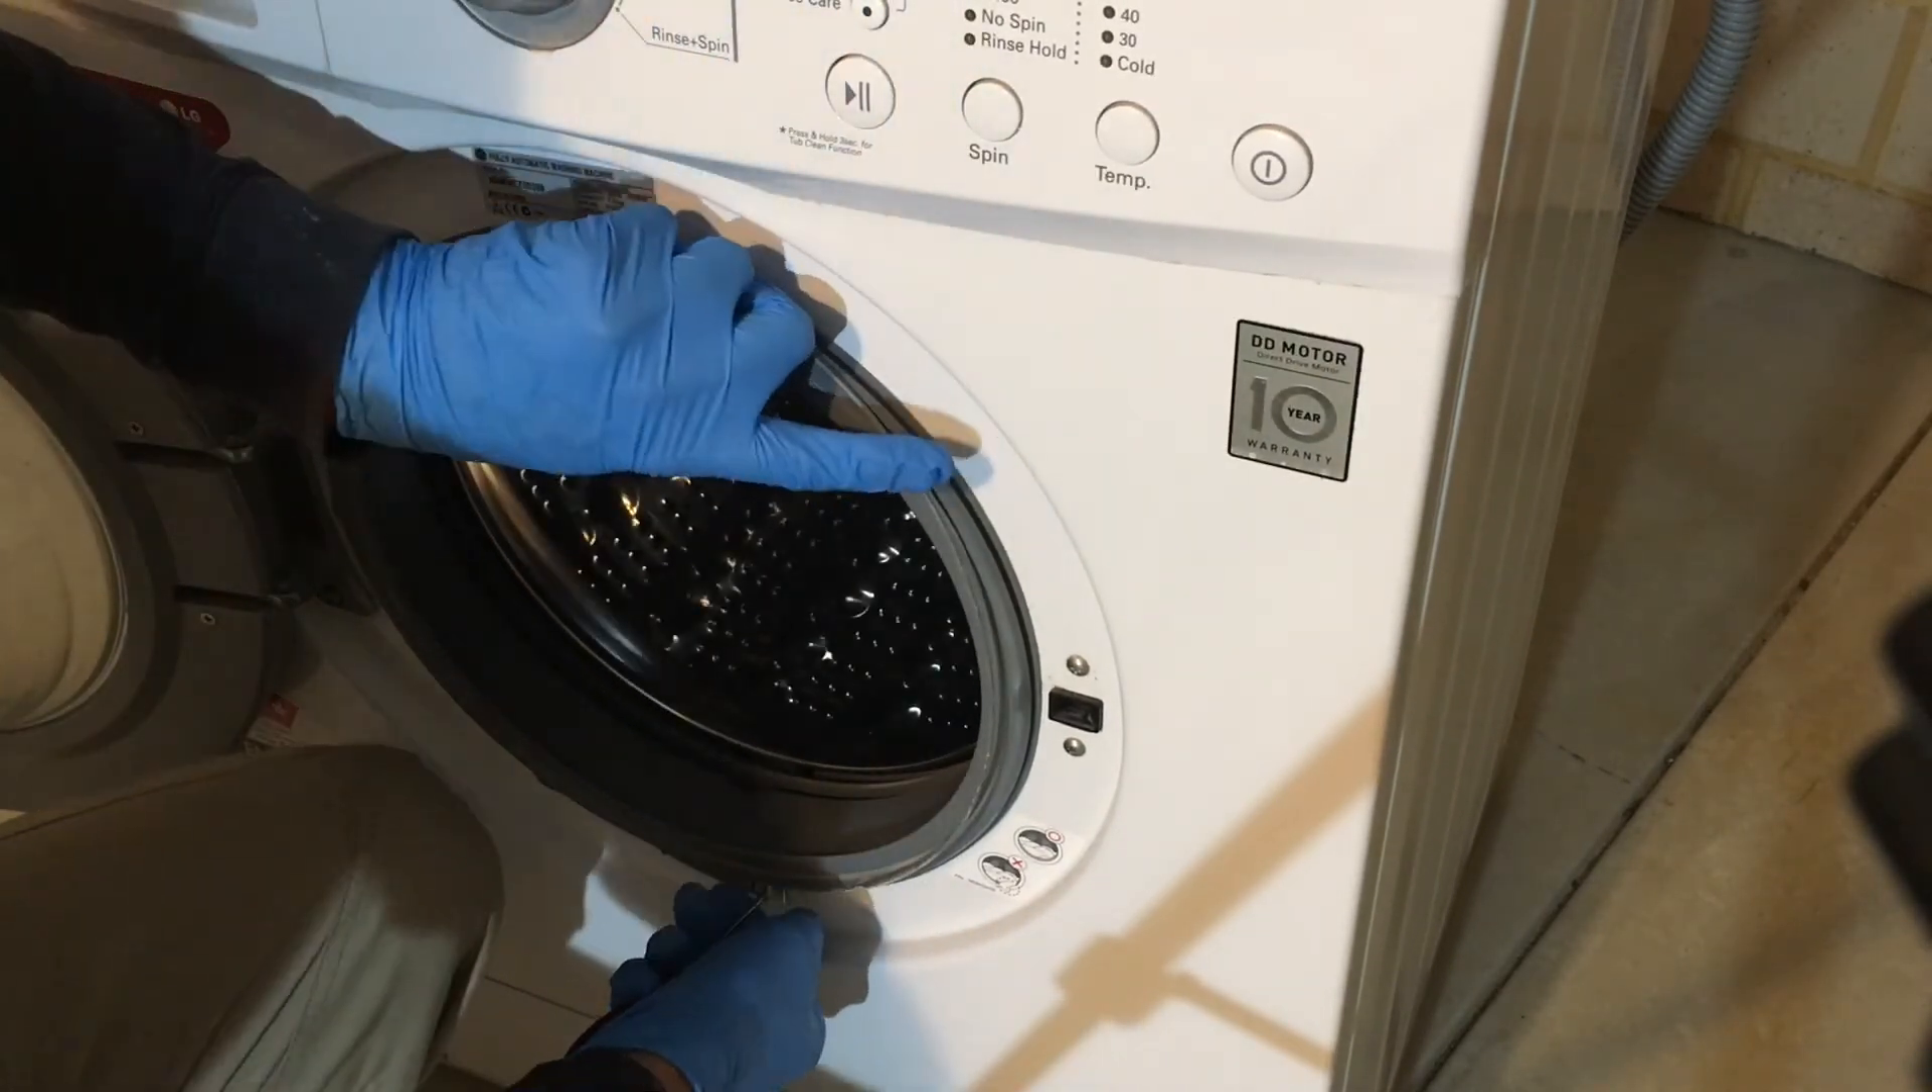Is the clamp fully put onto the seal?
No.